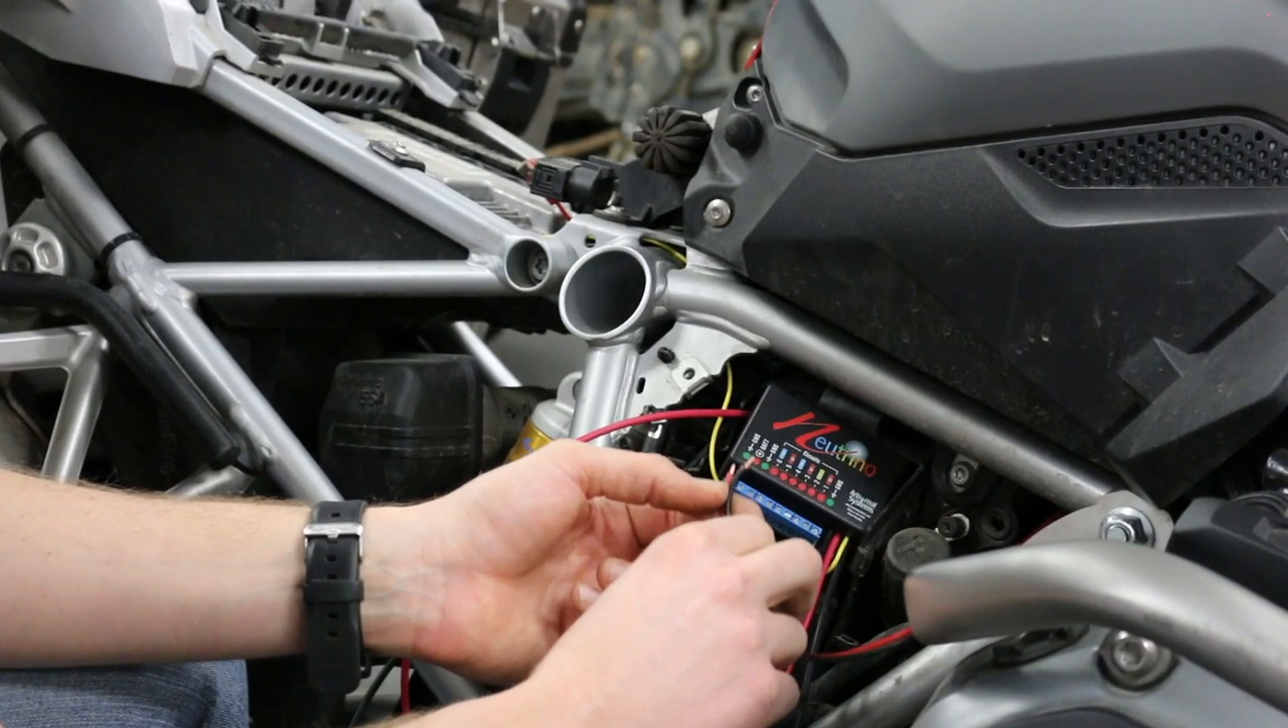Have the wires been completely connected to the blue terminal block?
No.